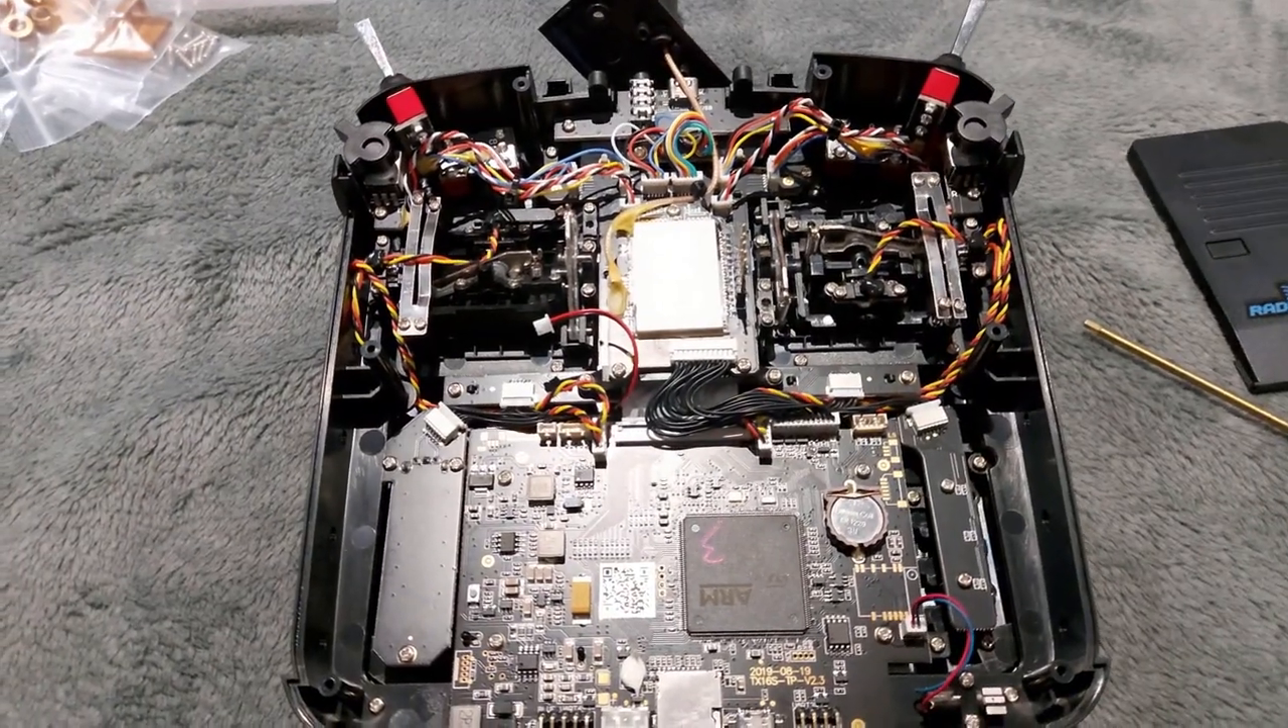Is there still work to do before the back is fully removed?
No.